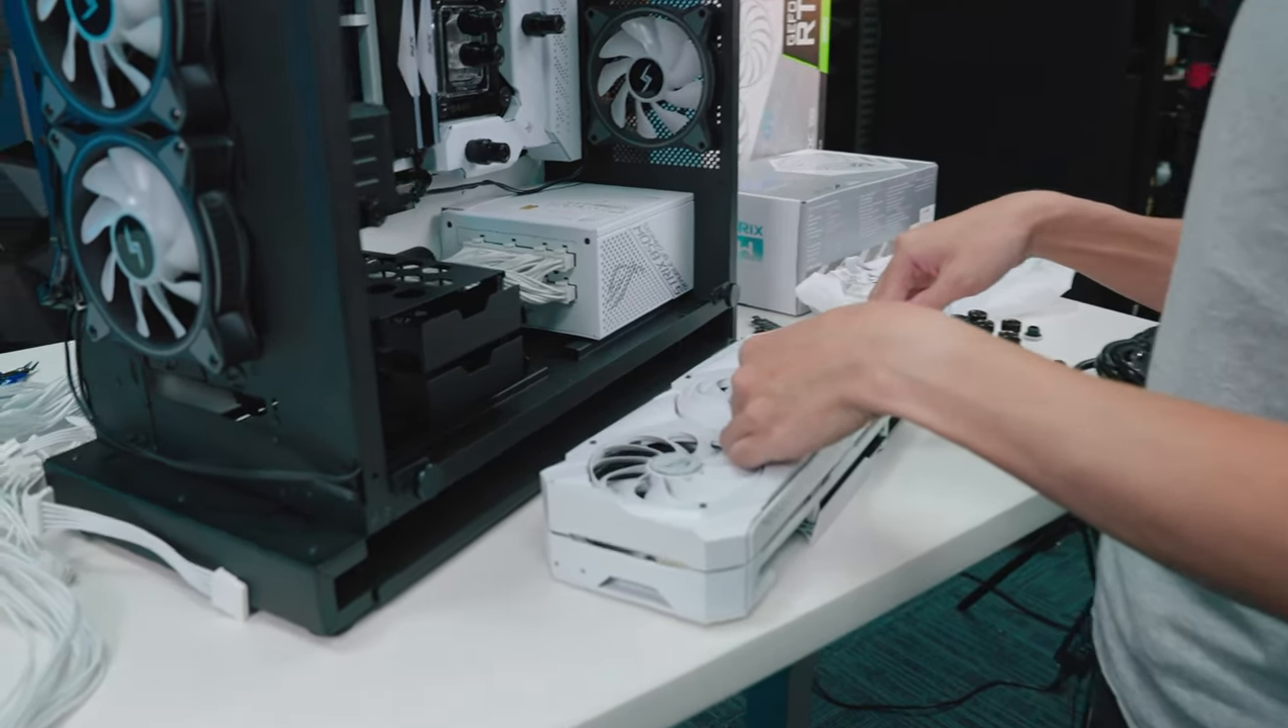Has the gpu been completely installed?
No.